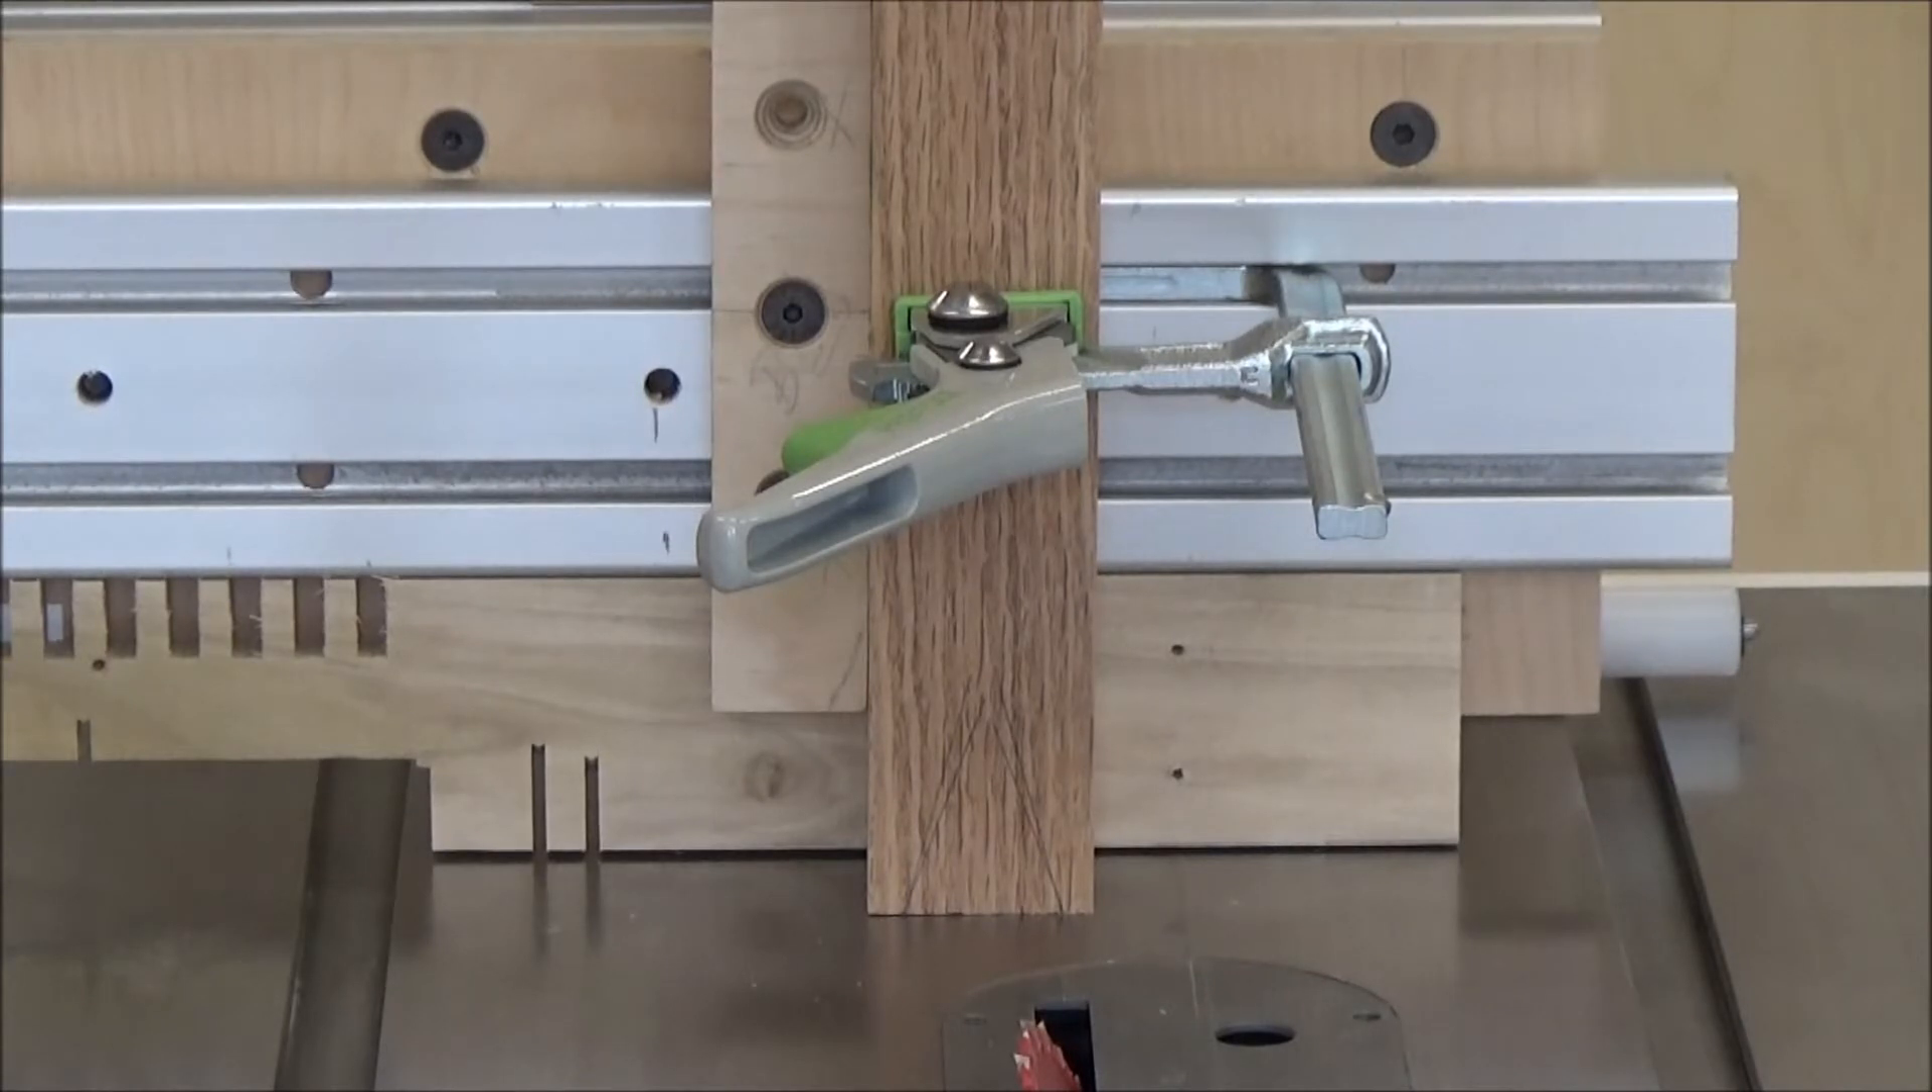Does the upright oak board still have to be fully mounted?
No.